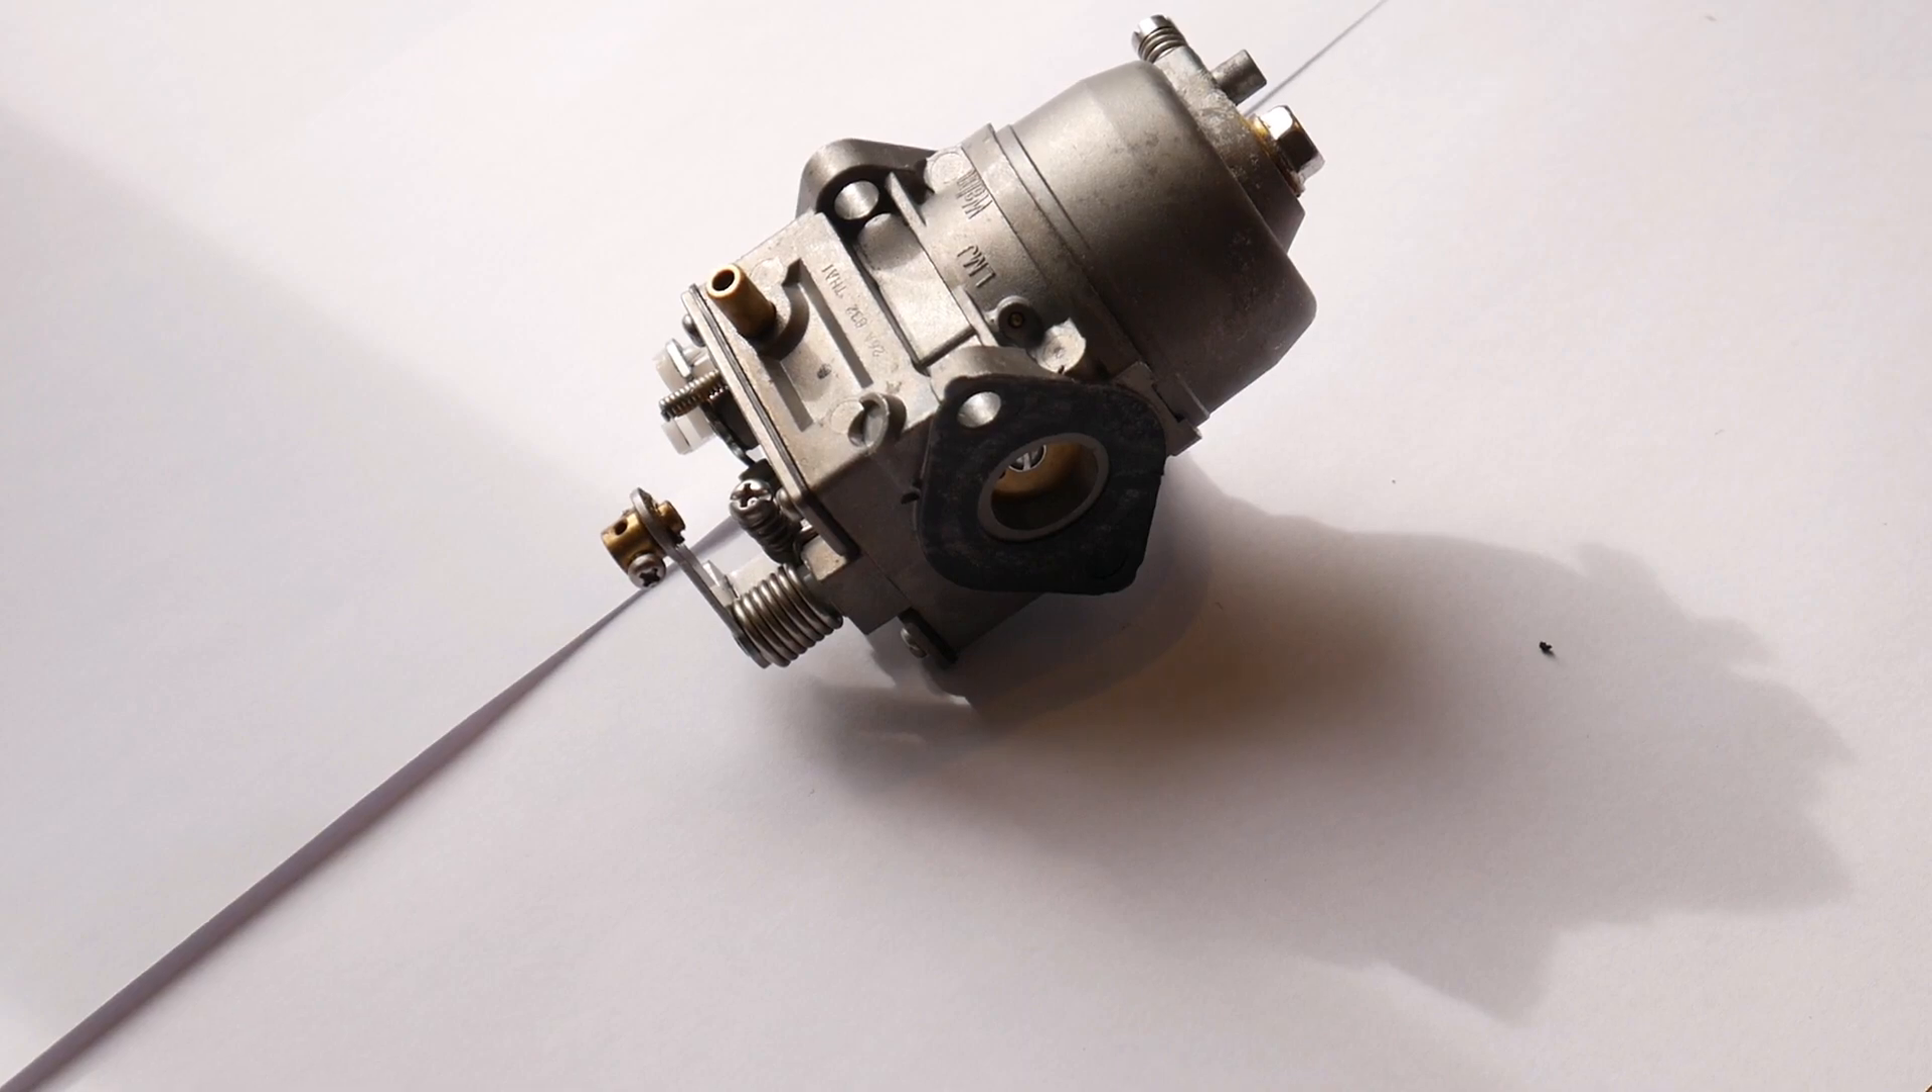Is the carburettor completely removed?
Yes.